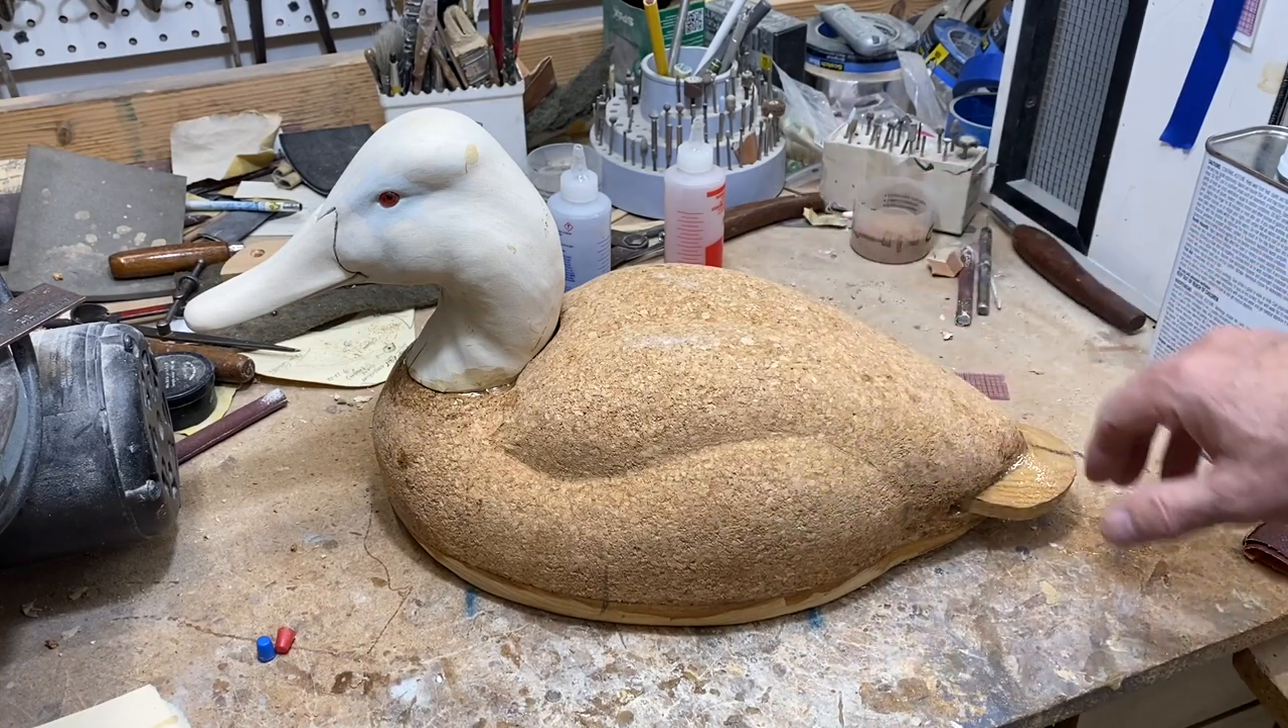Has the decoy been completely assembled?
Yes.